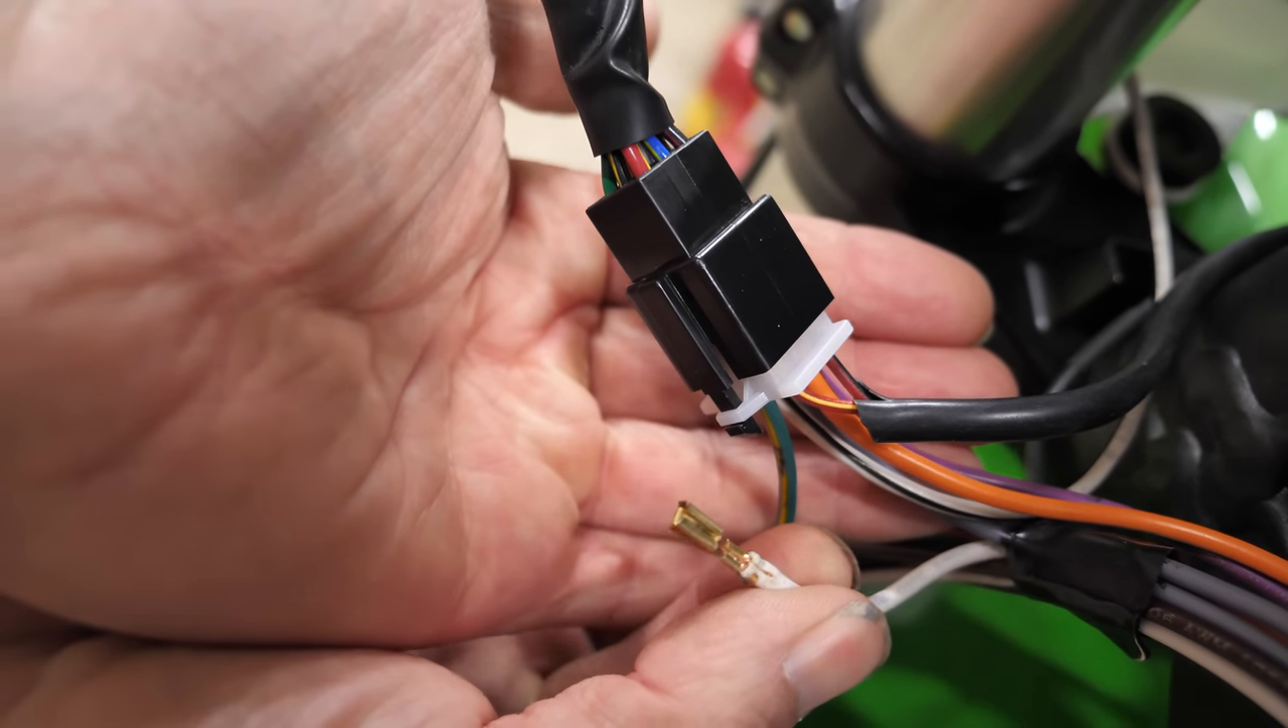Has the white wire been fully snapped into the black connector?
No.